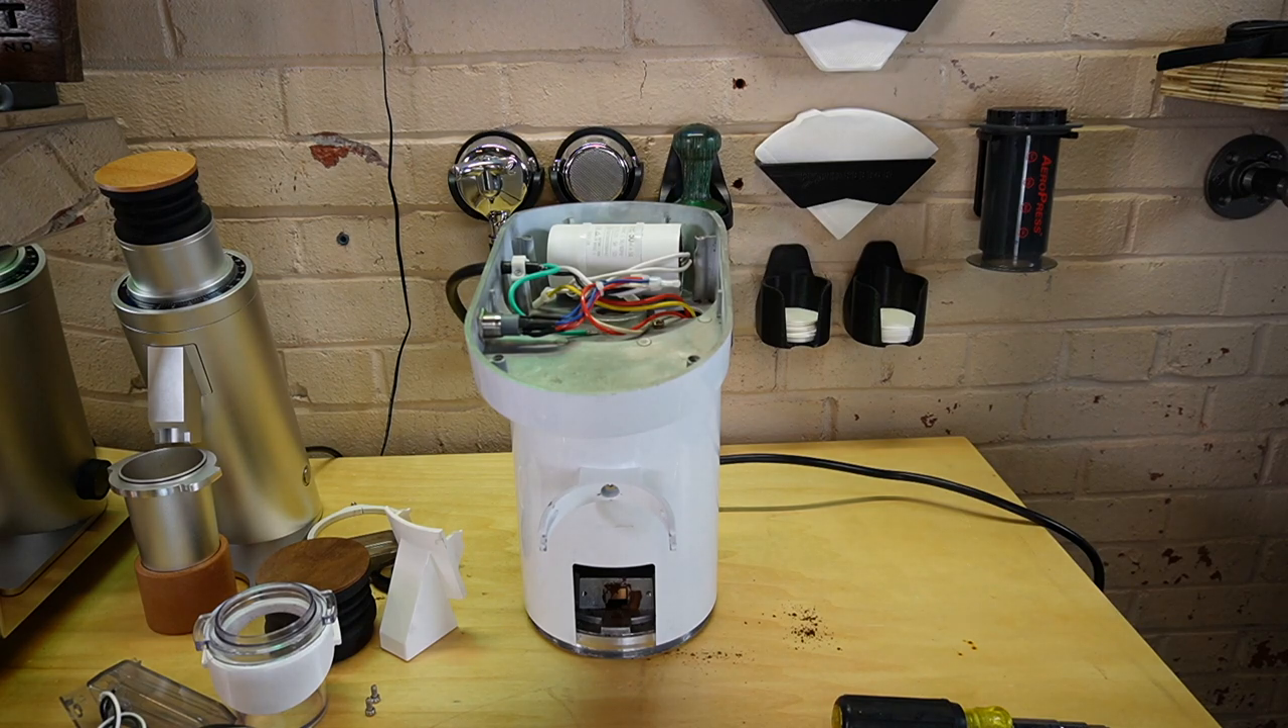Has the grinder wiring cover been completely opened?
Yes.